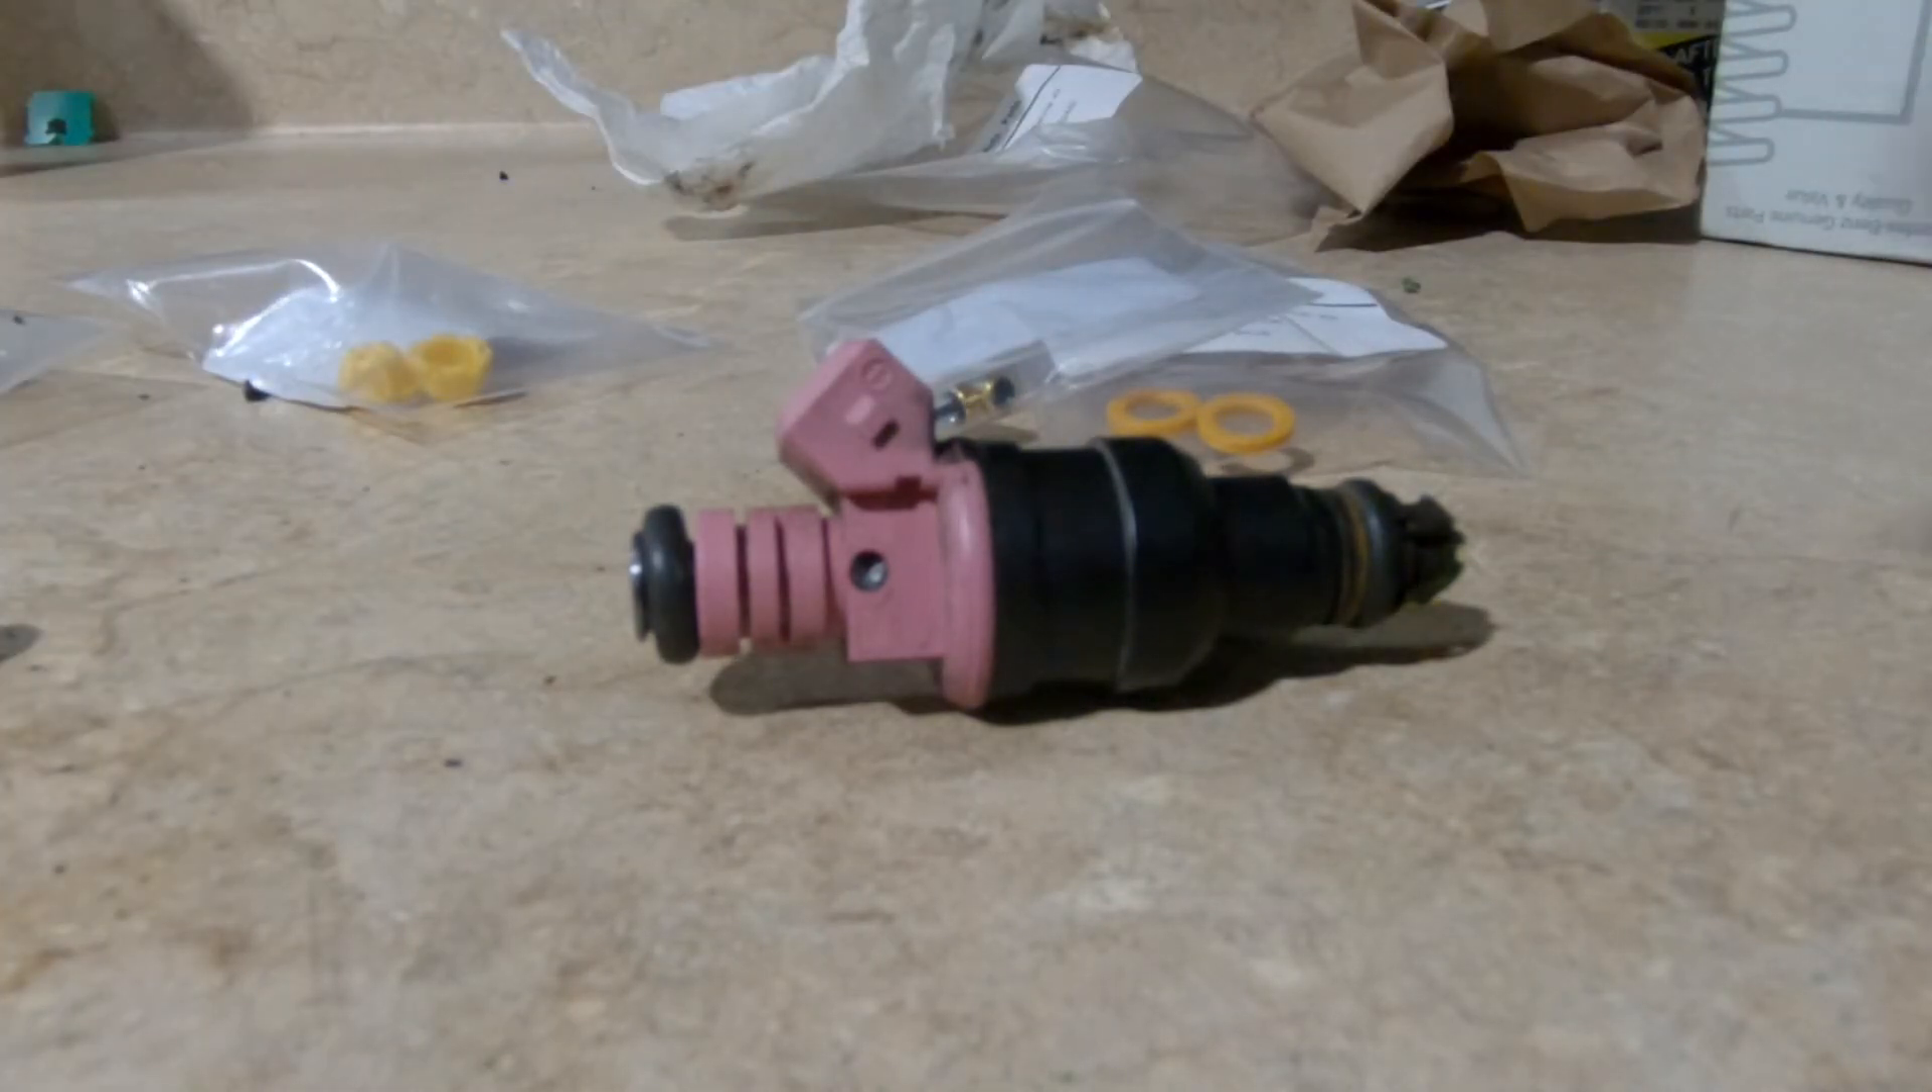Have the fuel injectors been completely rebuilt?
No.